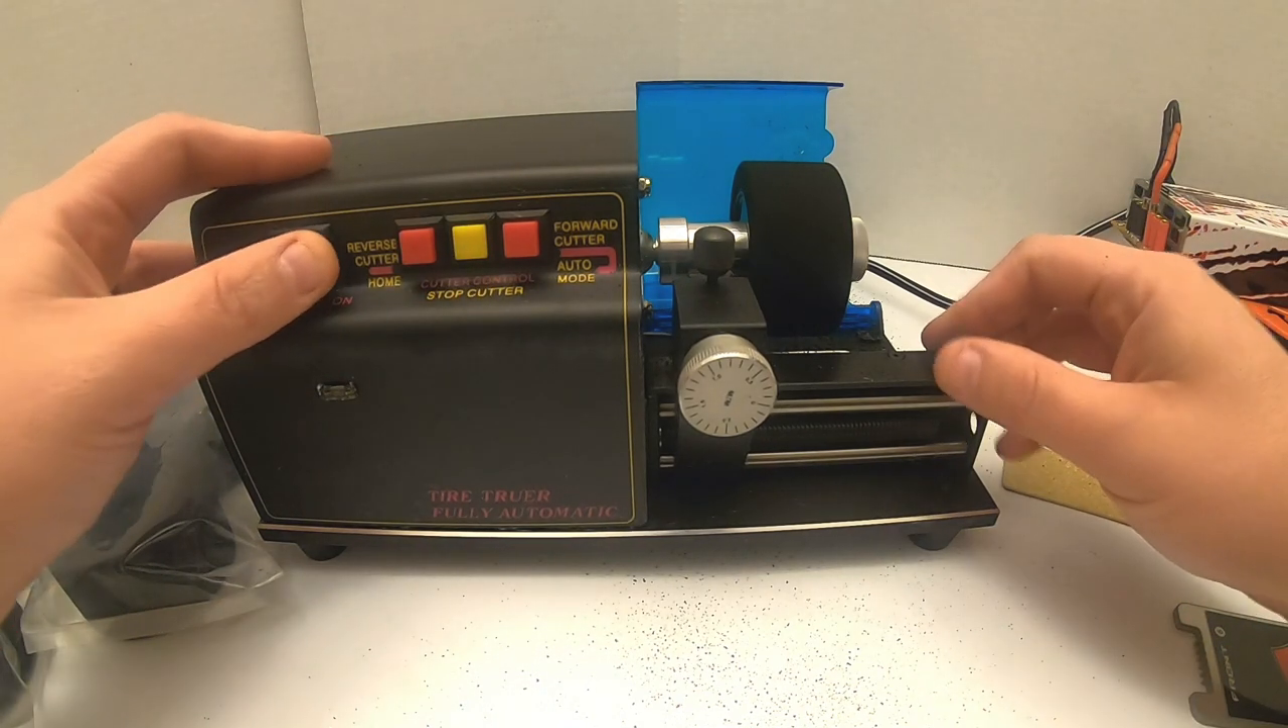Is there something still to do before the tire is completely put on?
No.